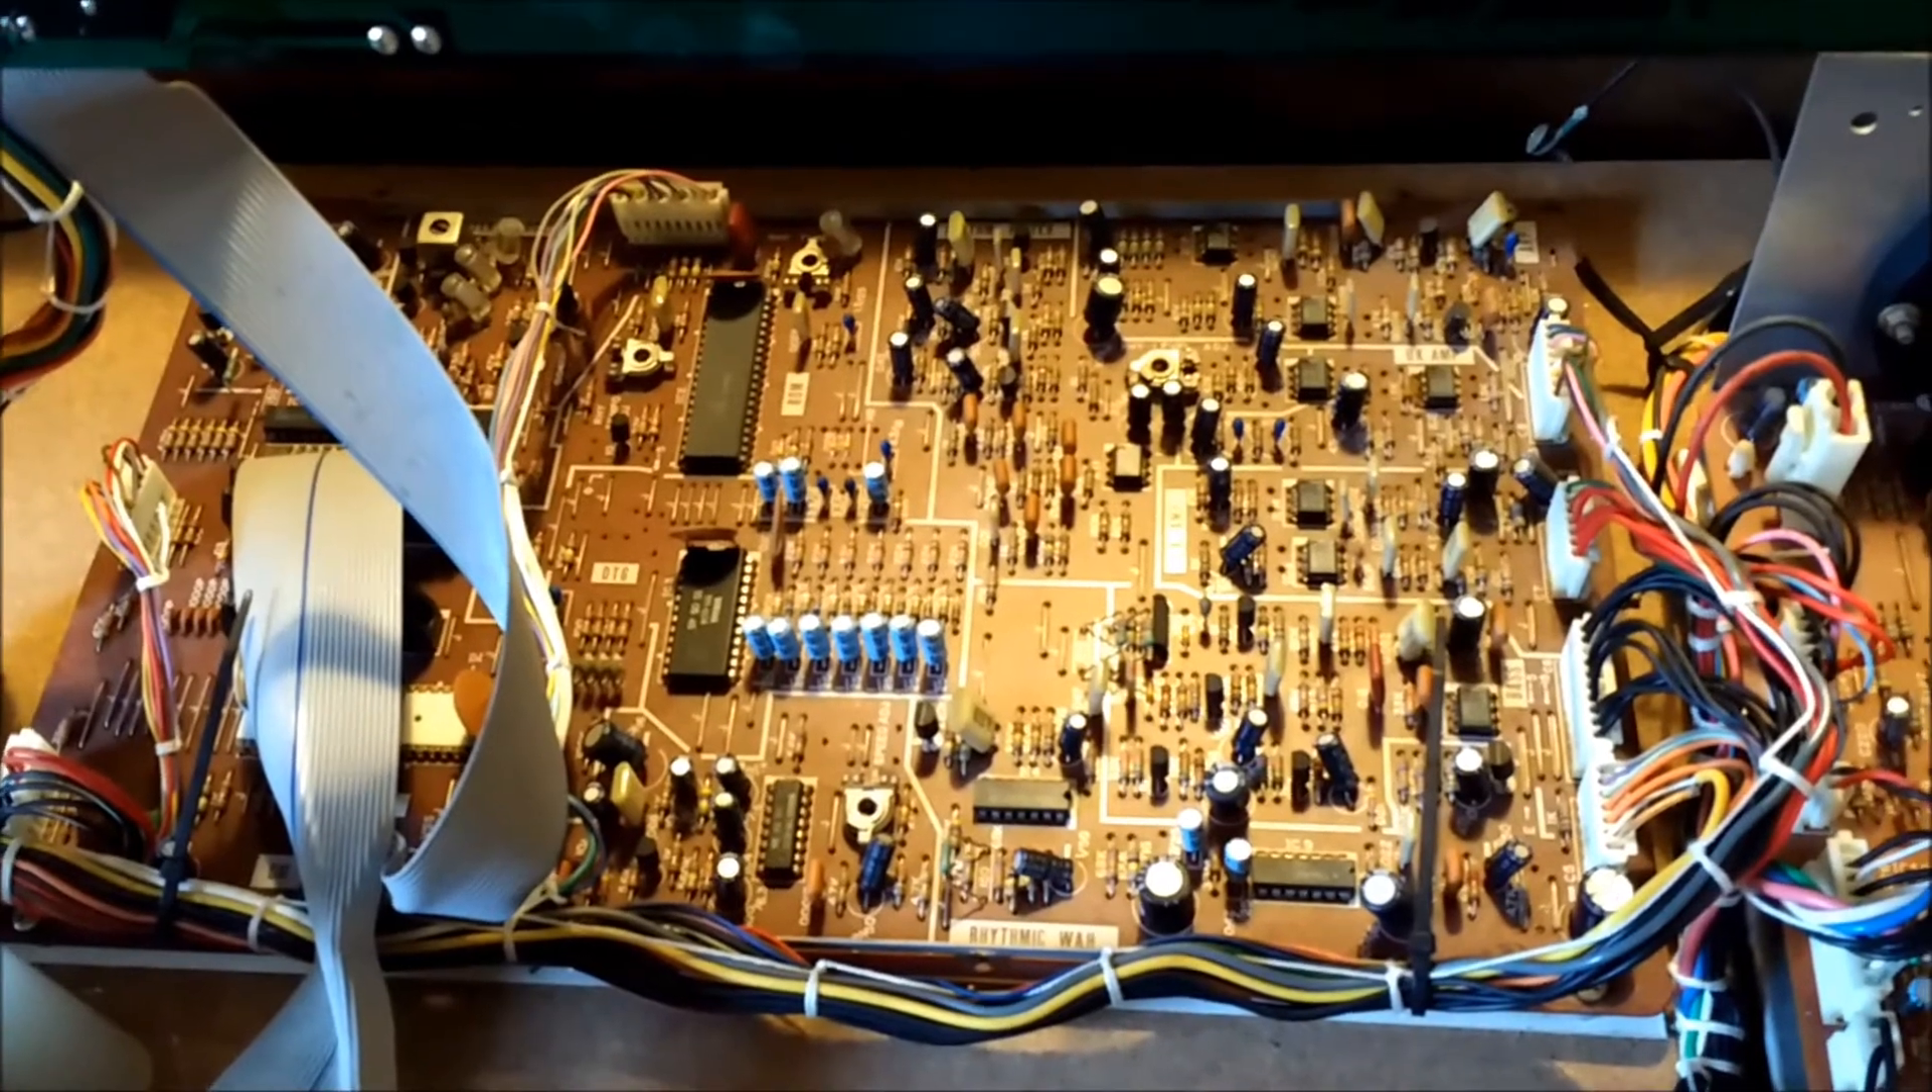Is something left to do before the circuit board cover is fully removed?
No.